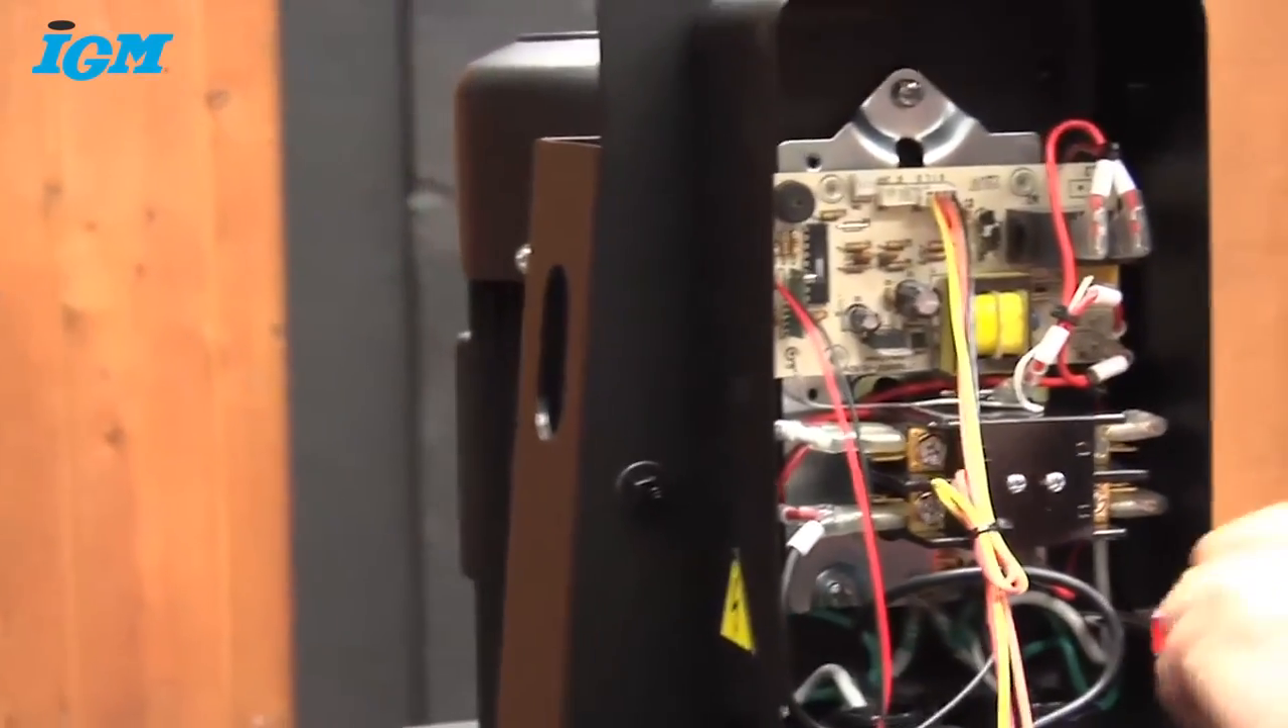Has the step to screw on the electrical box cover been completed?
No.